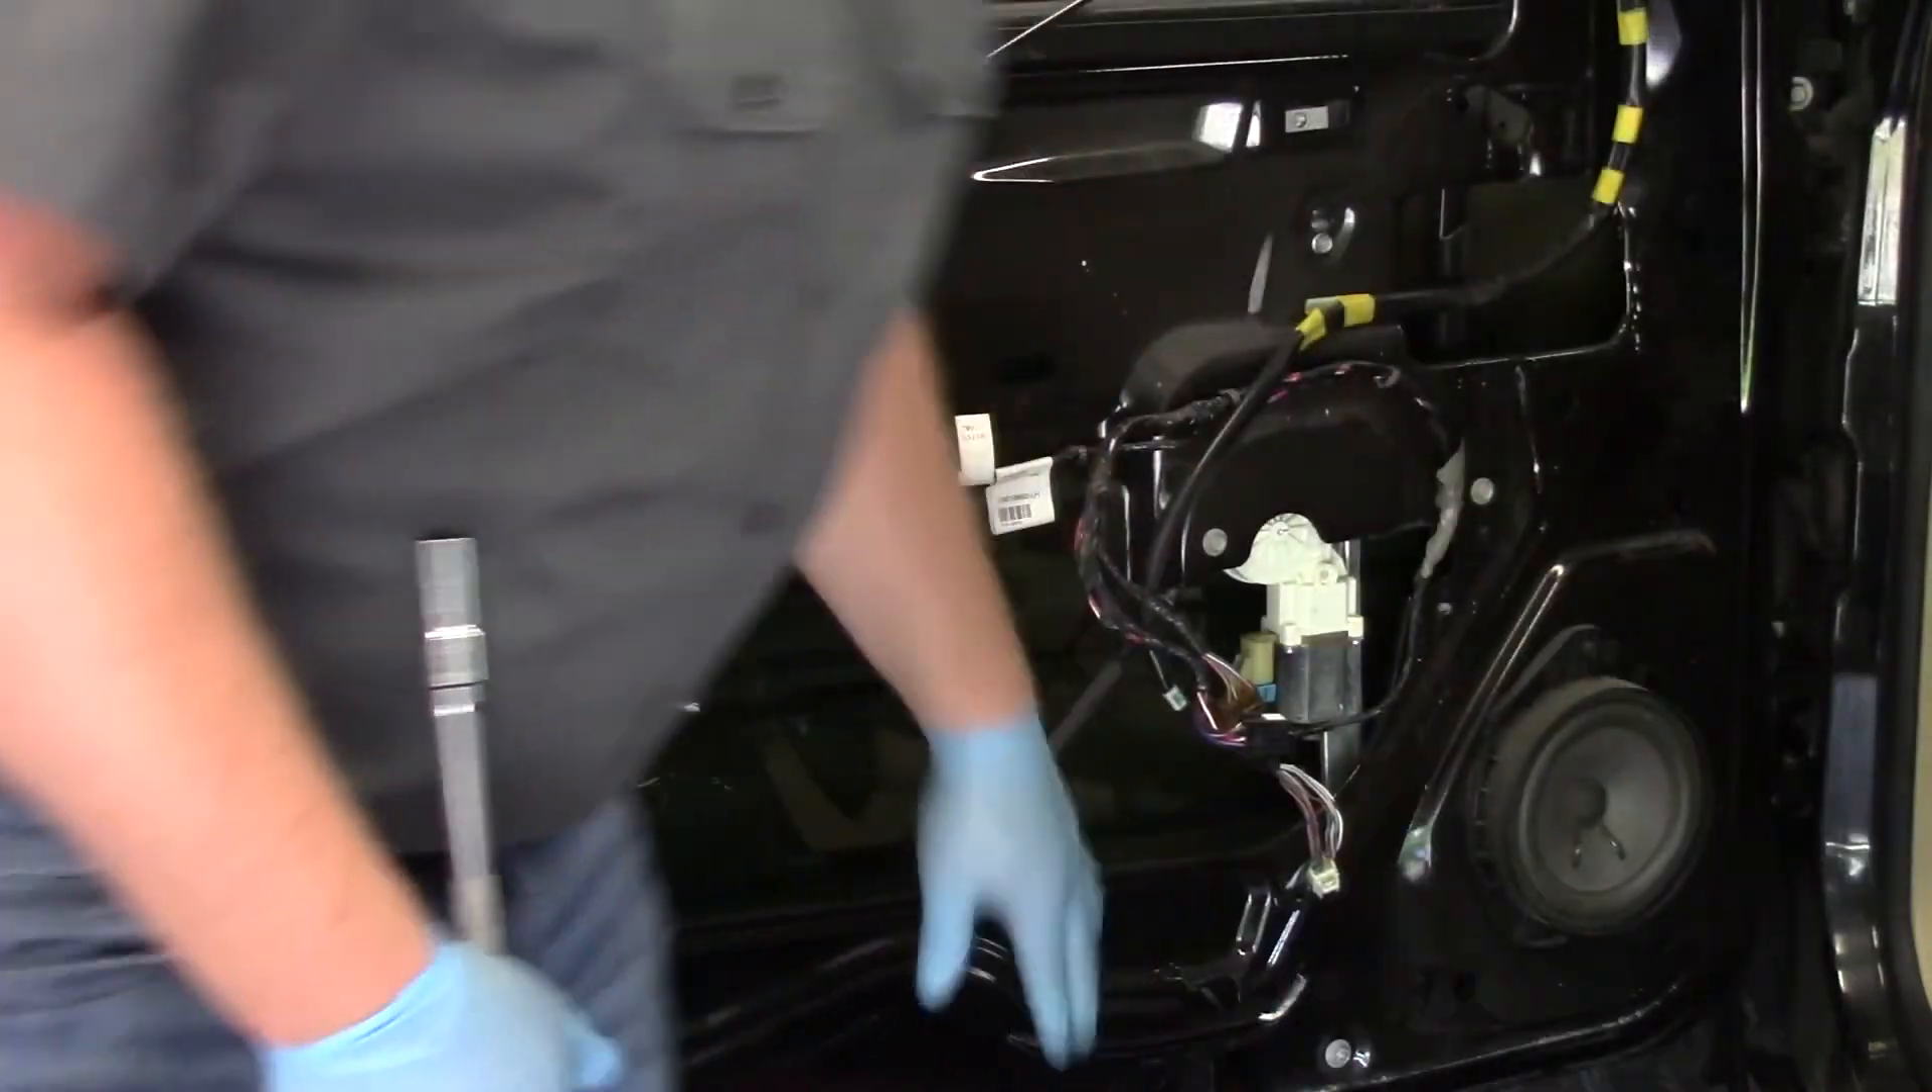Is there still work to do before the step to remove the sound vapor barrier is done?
No.